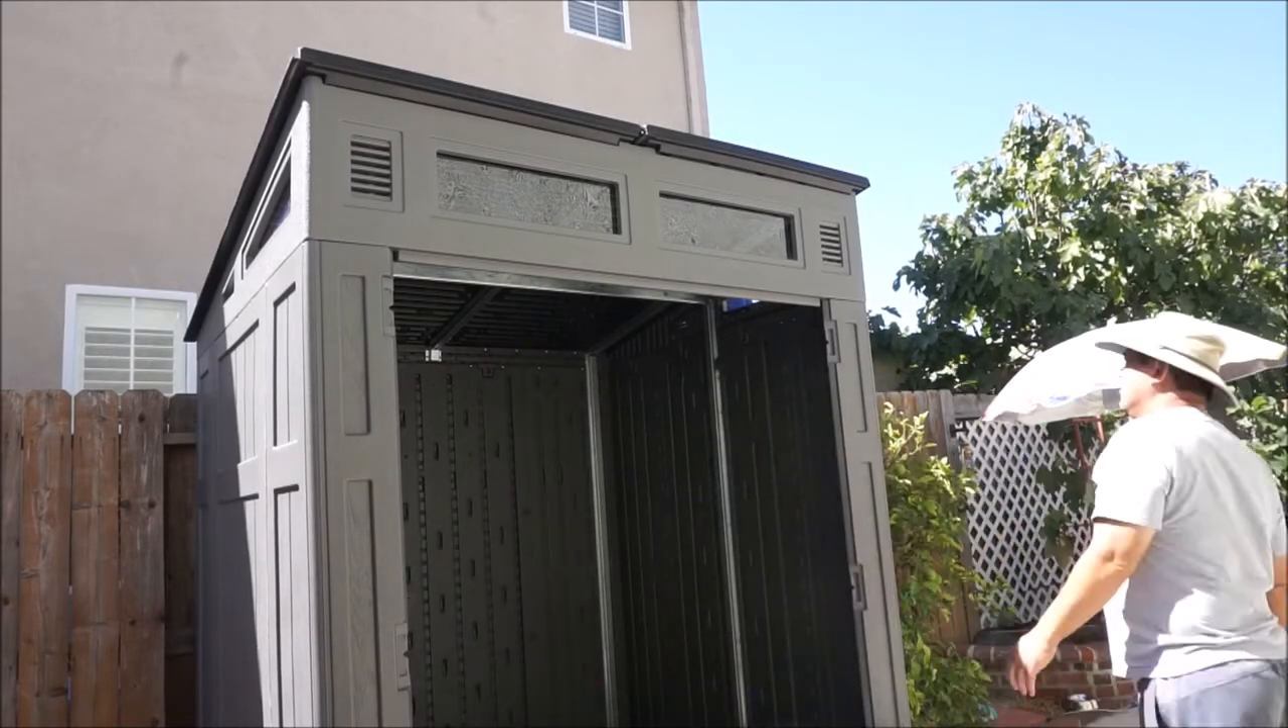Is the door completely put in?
No.